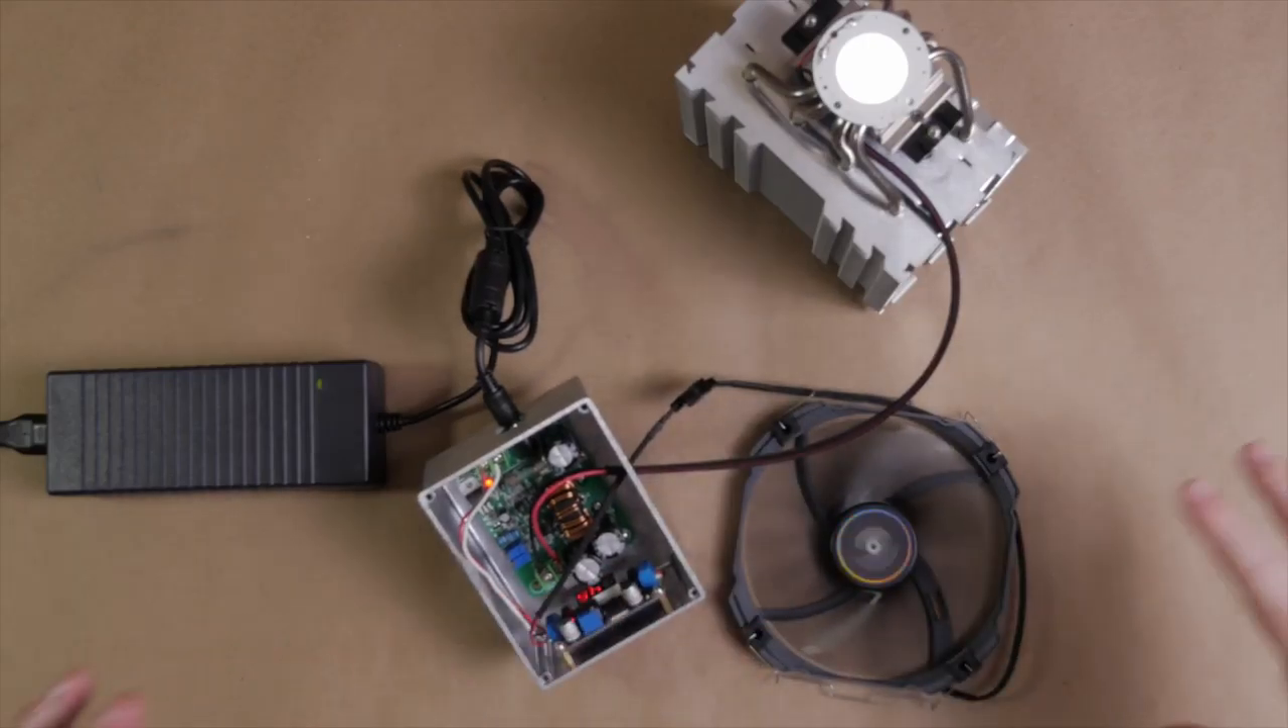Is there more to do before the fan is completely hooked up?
No.